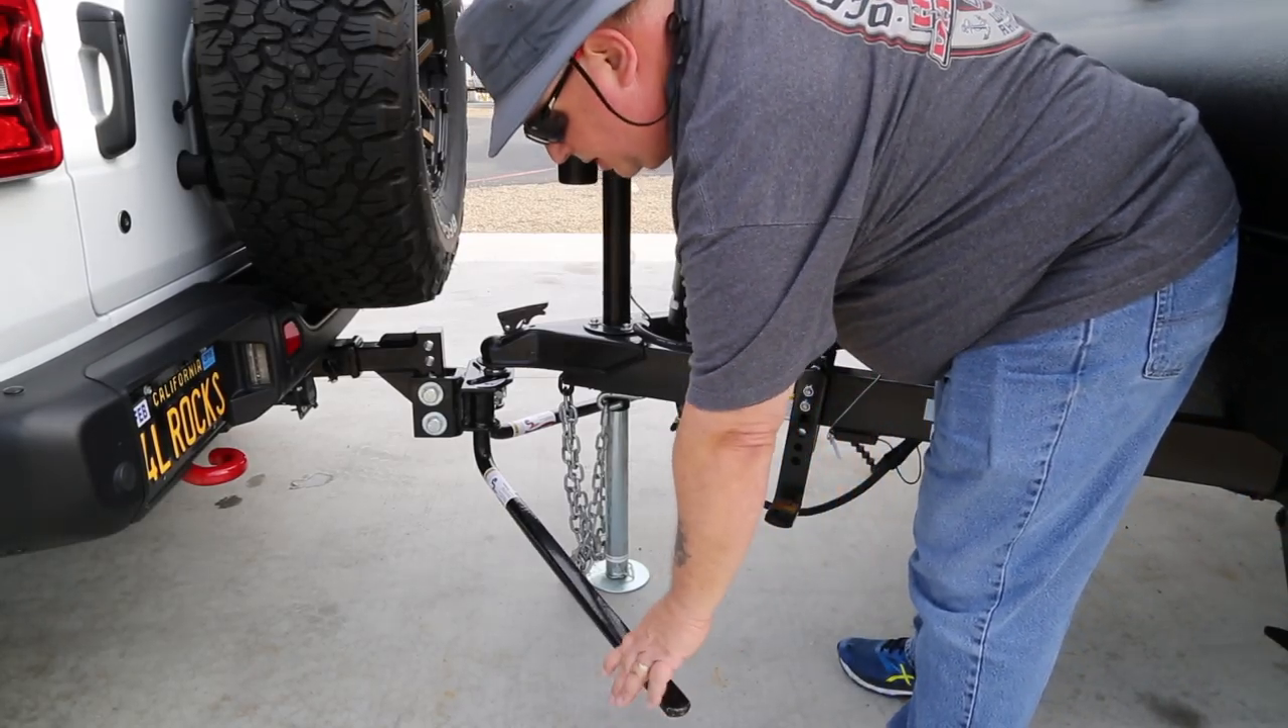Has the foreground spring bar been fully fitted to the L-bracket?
No.